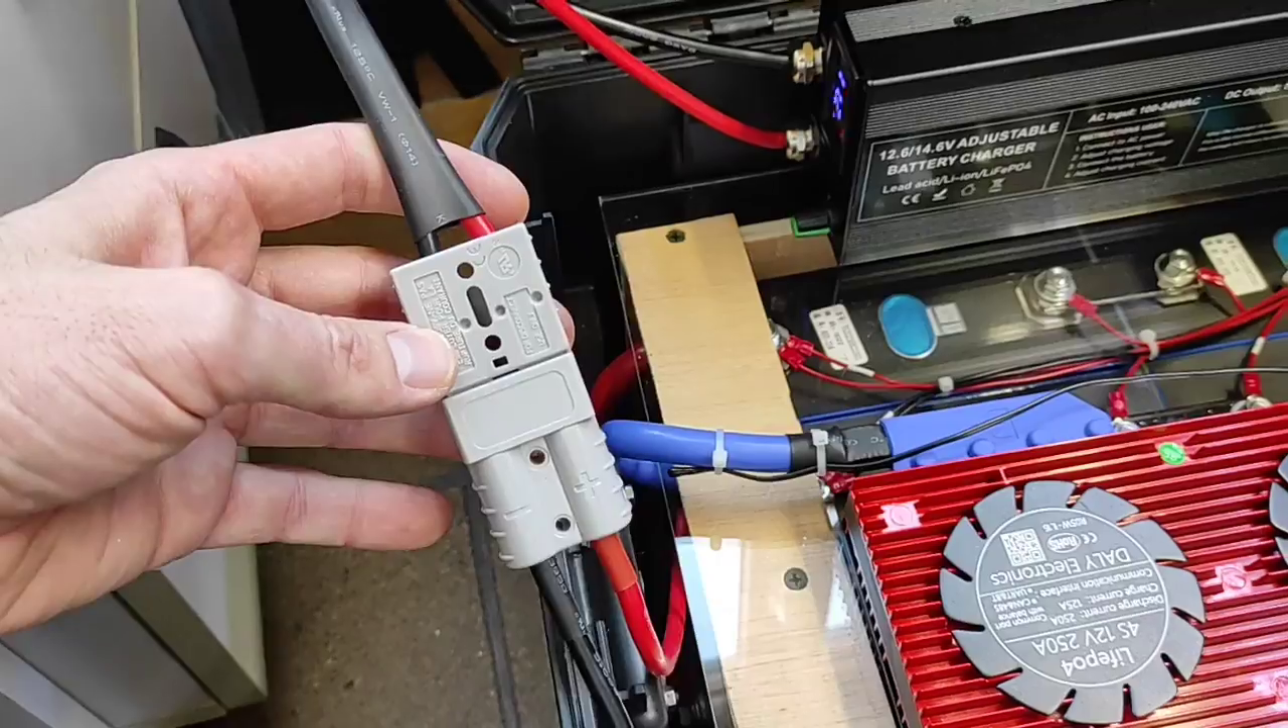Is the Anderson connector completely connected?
Yes.